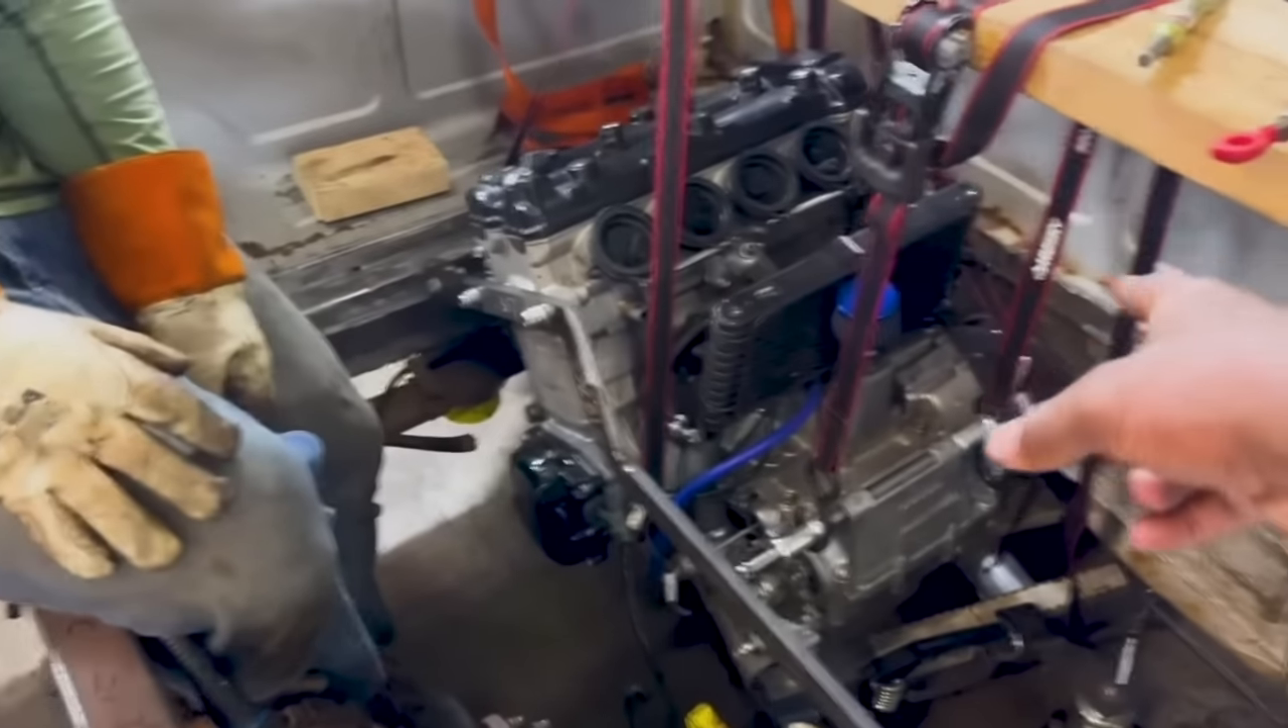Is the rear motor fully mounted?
No.